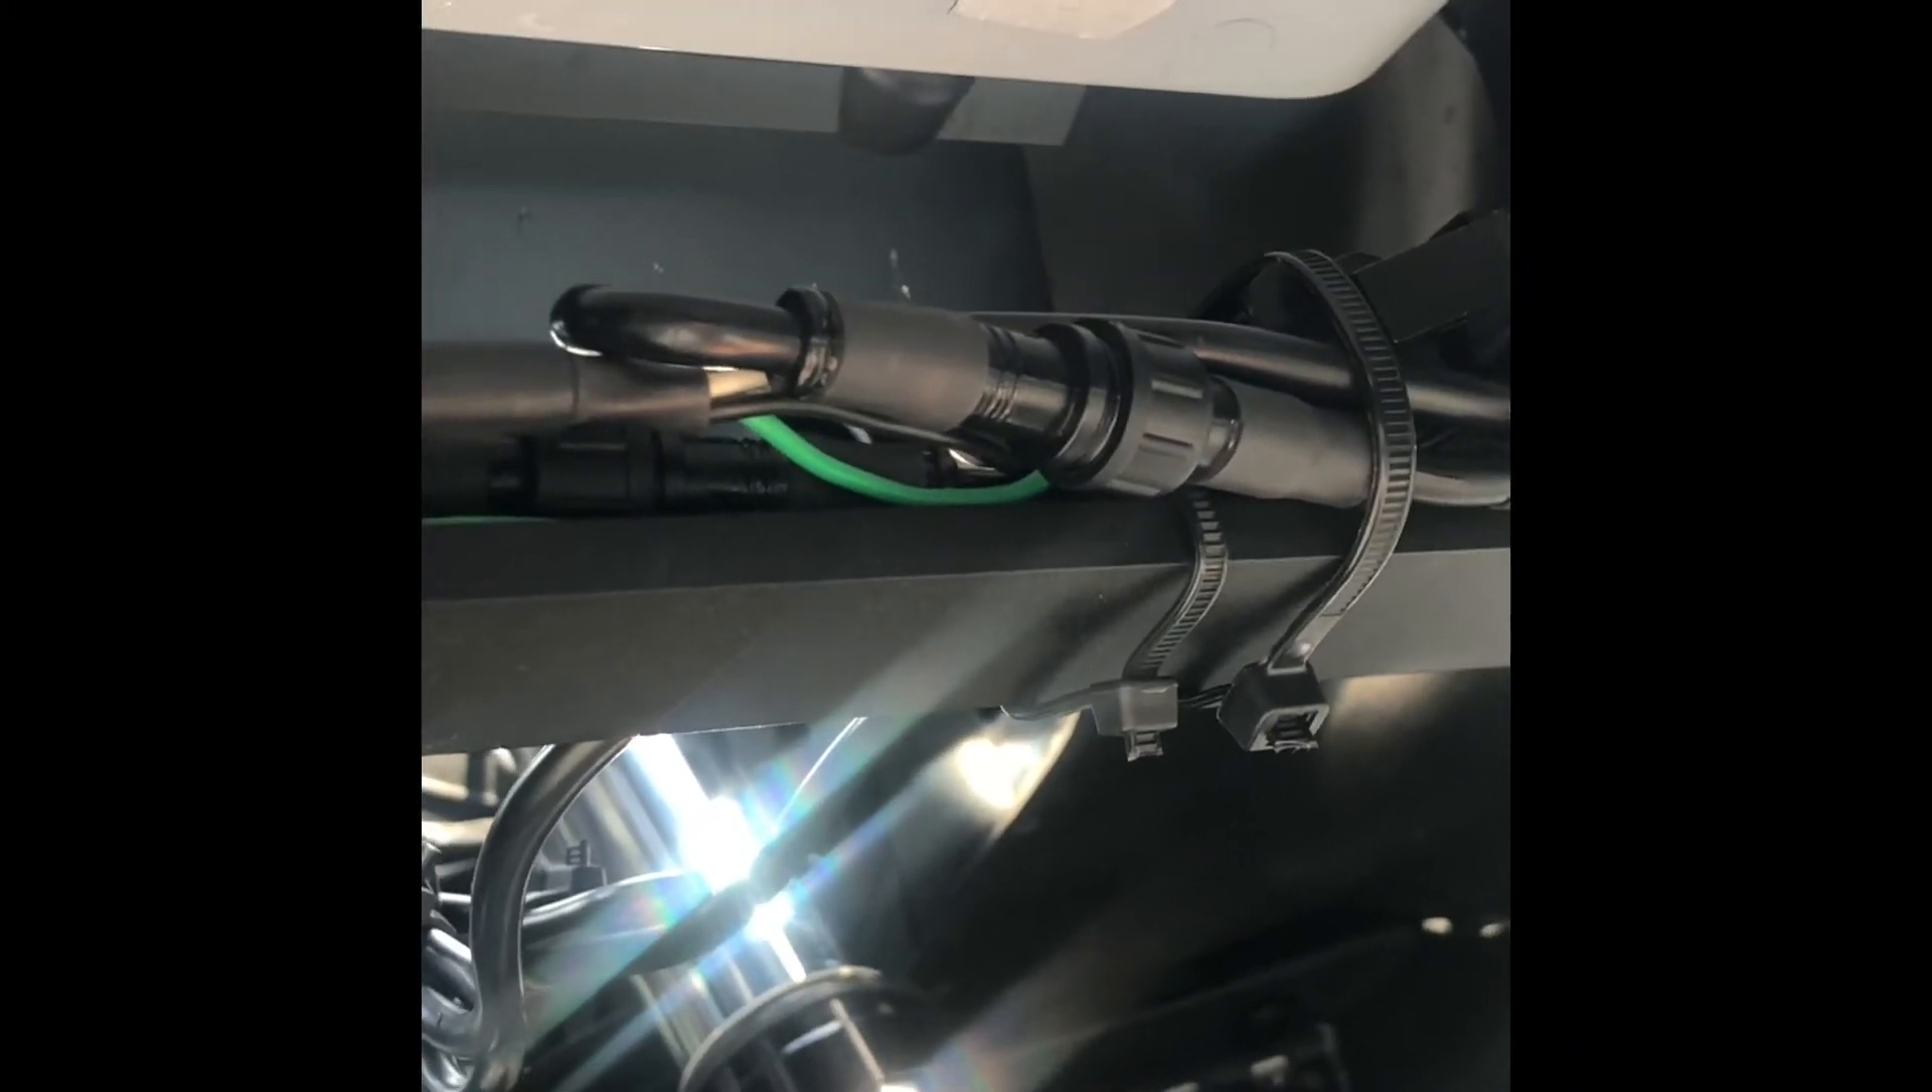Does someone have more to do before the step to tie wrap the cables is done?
No.